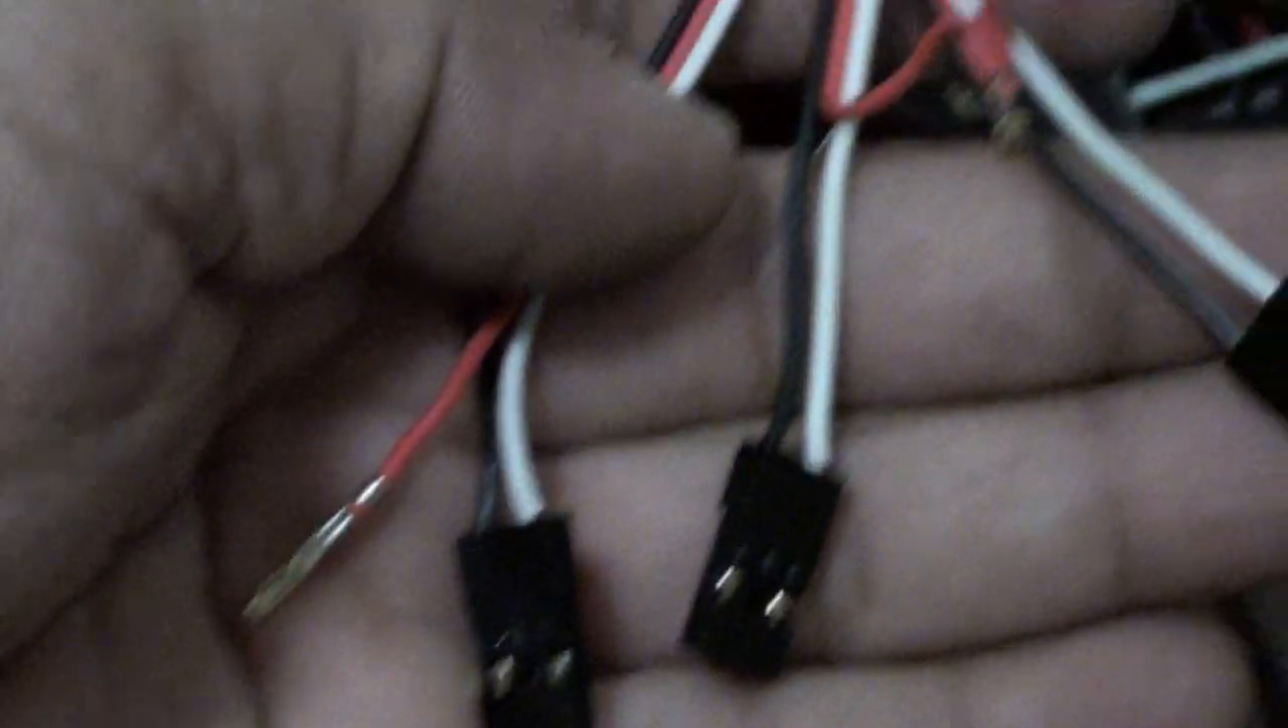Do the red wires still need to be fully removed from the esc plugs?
No.